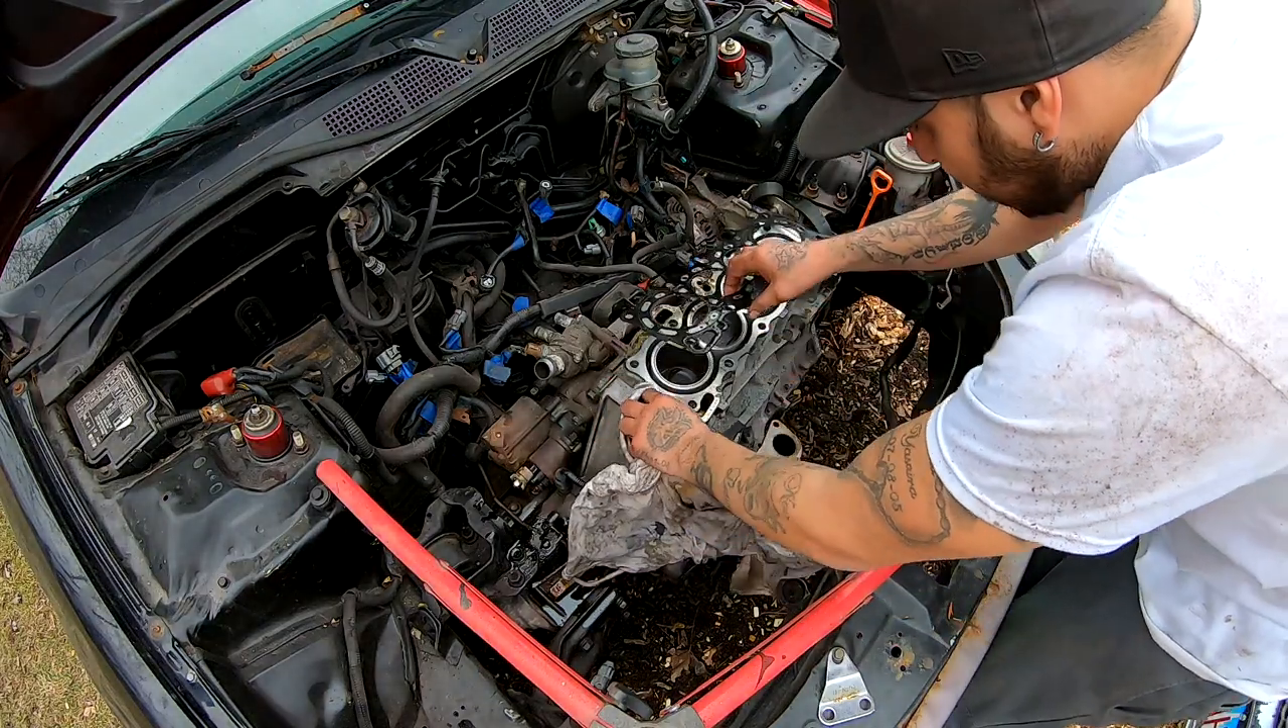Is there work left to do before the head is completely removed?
No.